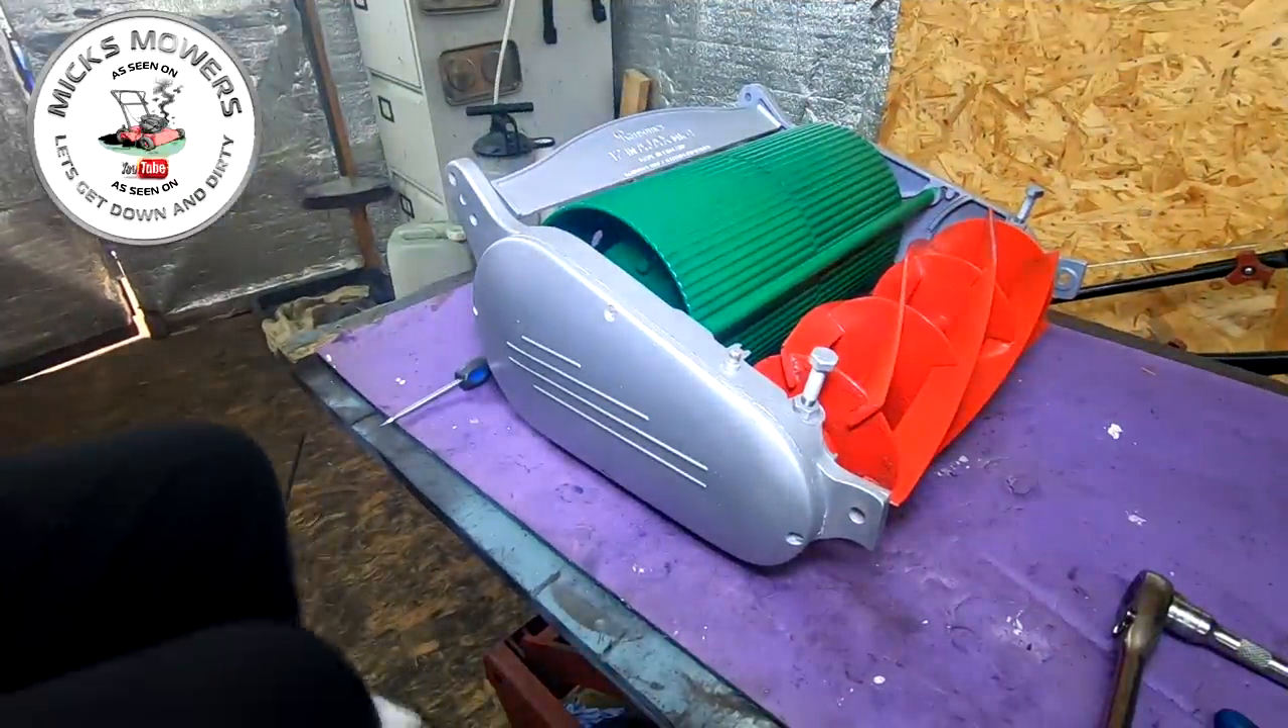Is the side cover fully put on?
Yes.